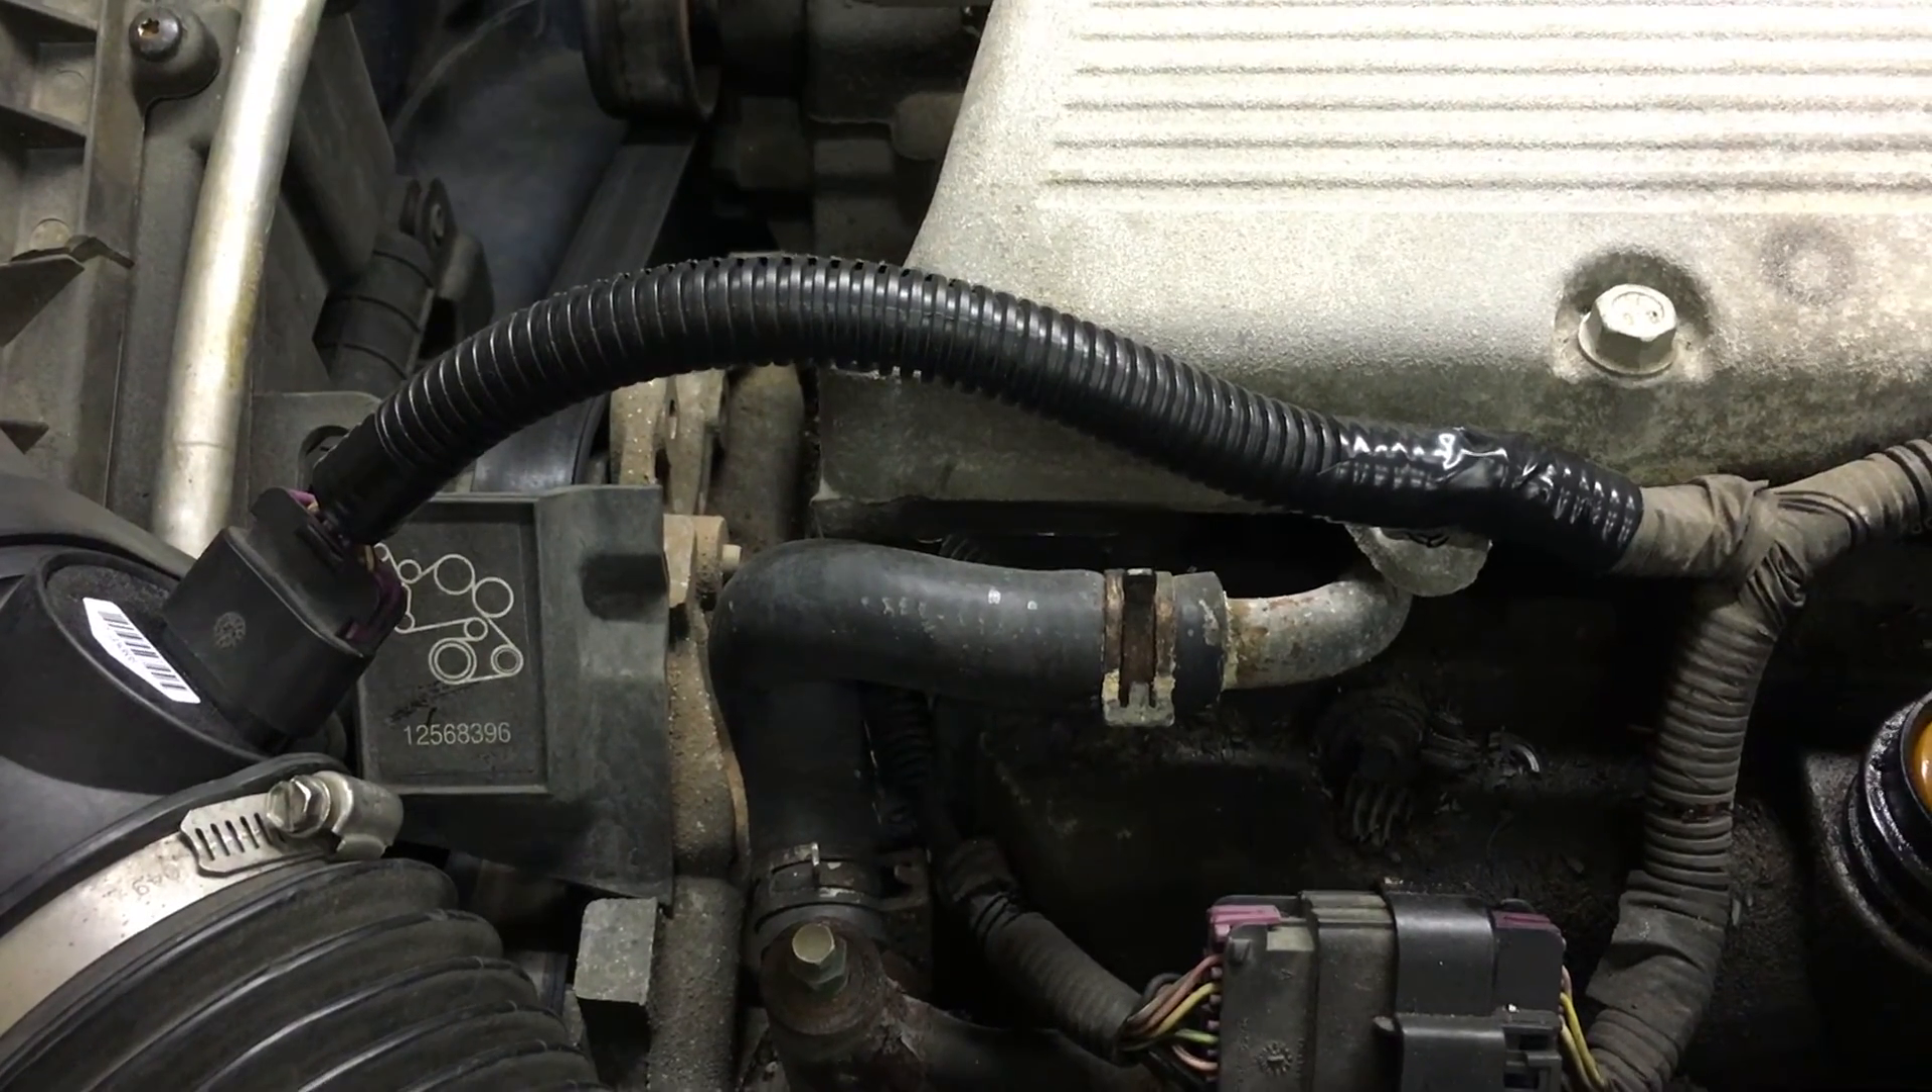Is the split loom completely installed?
Yes.